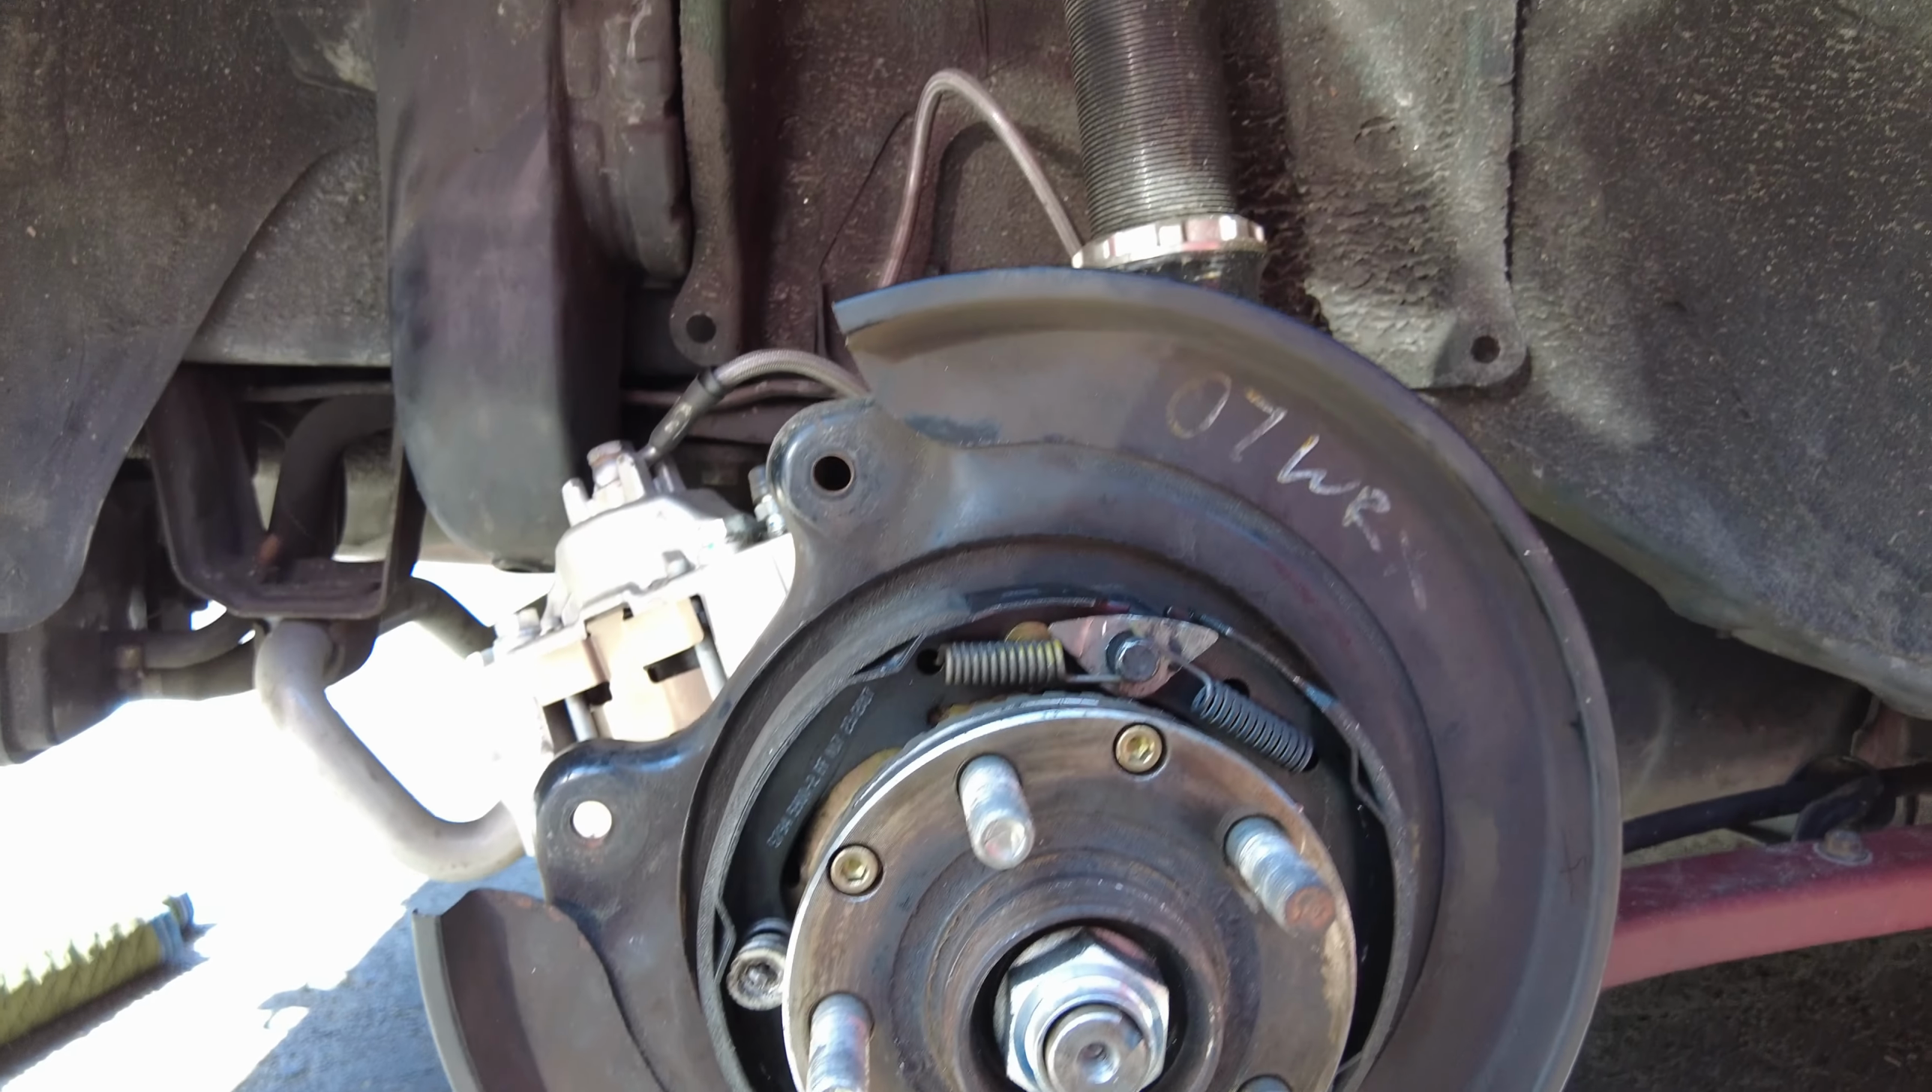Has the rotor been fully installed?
No.